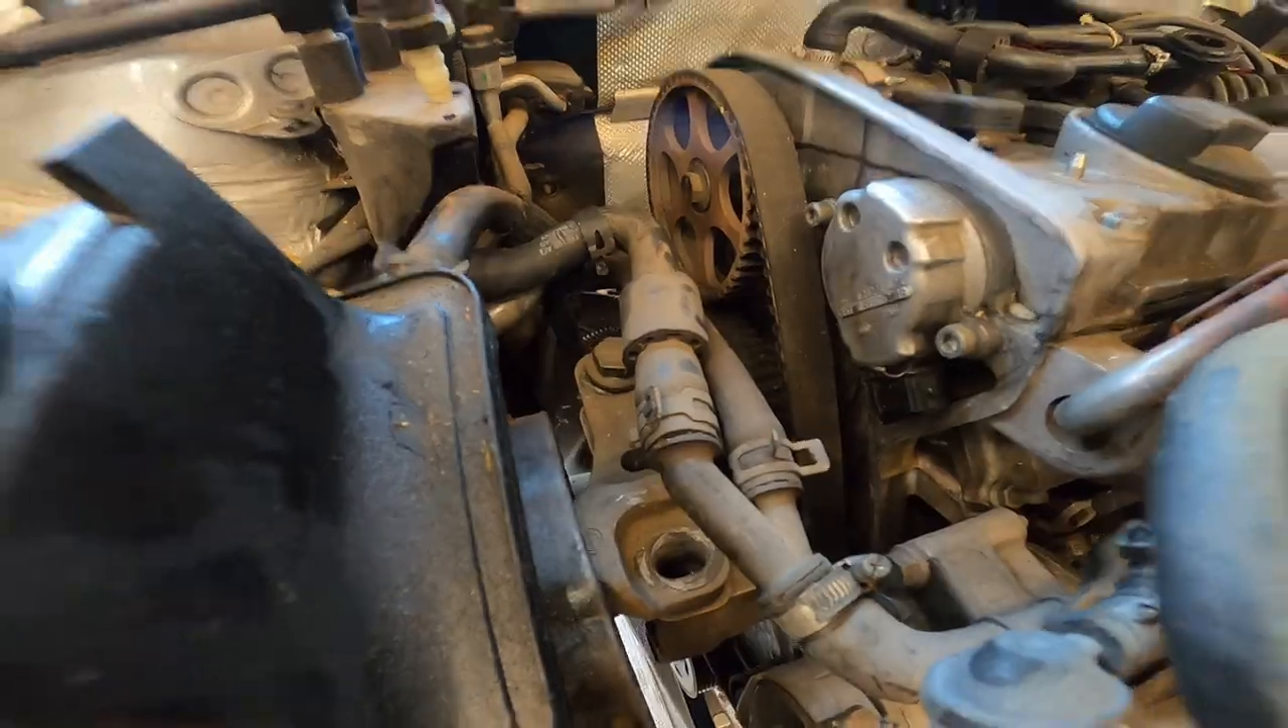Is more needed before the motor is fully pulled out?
Yes.